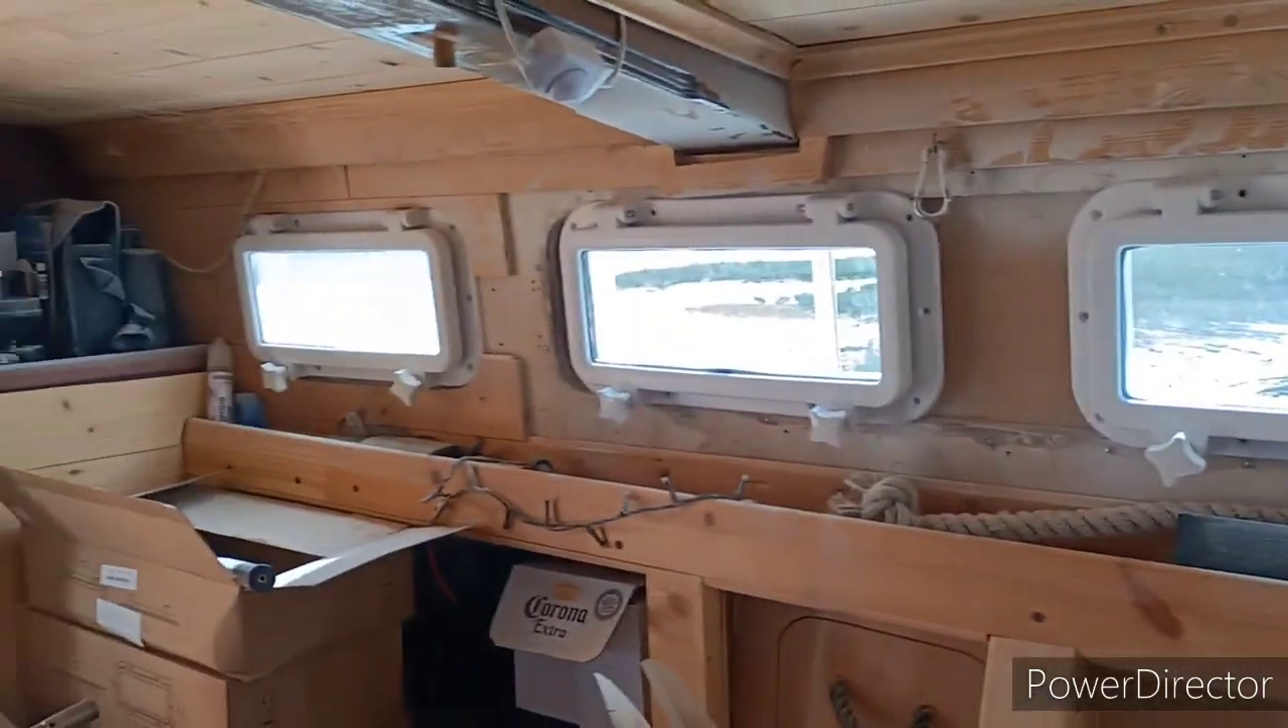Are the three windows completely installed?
Yes.